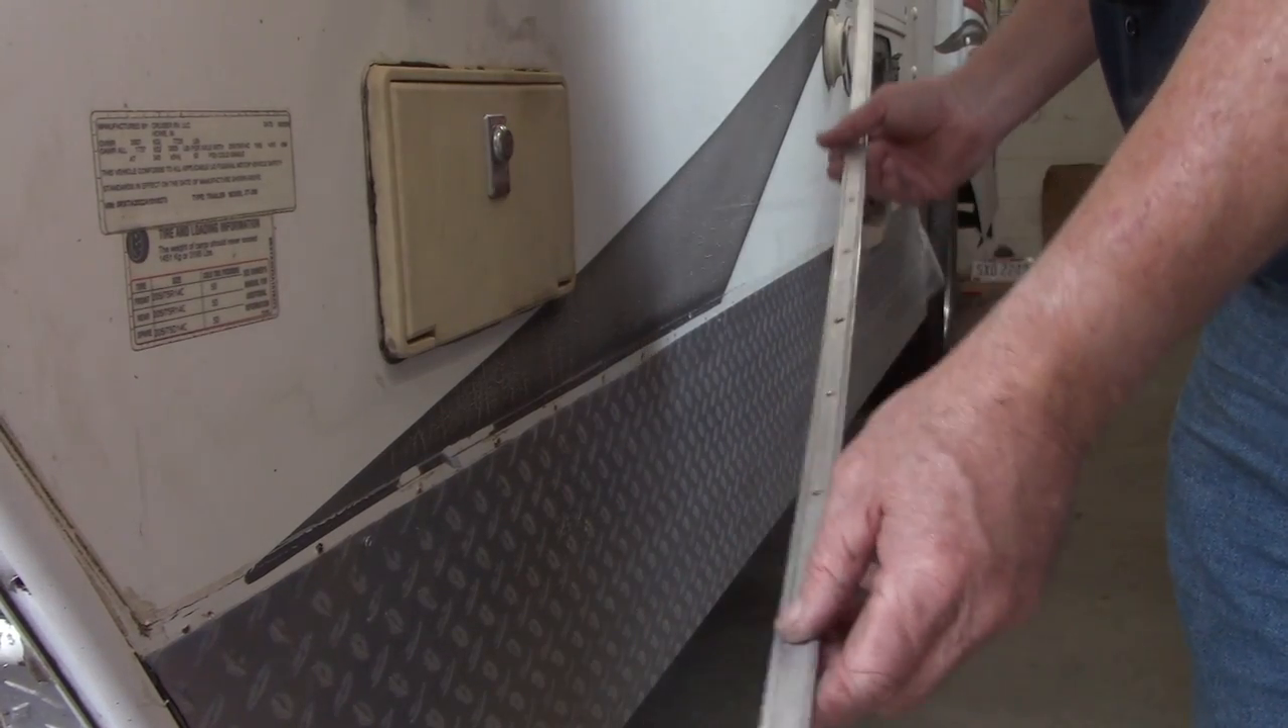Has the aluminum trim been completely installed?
No.